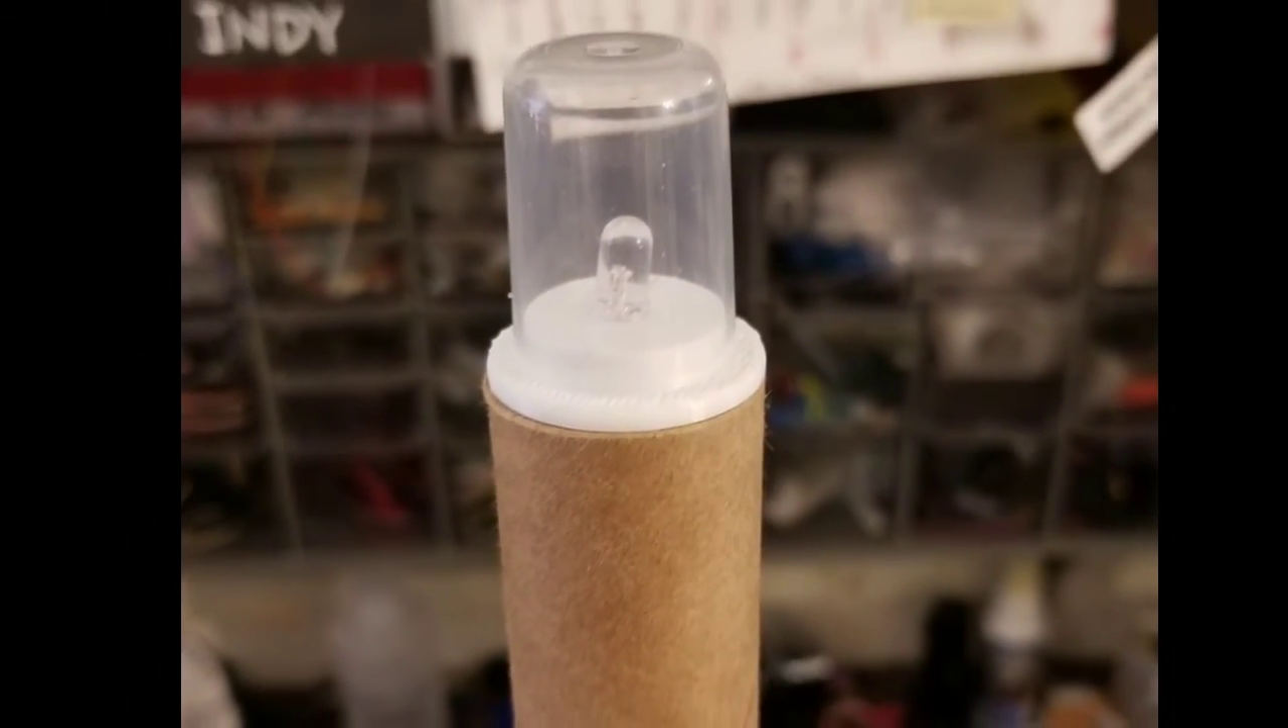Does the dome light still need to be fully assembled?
No.